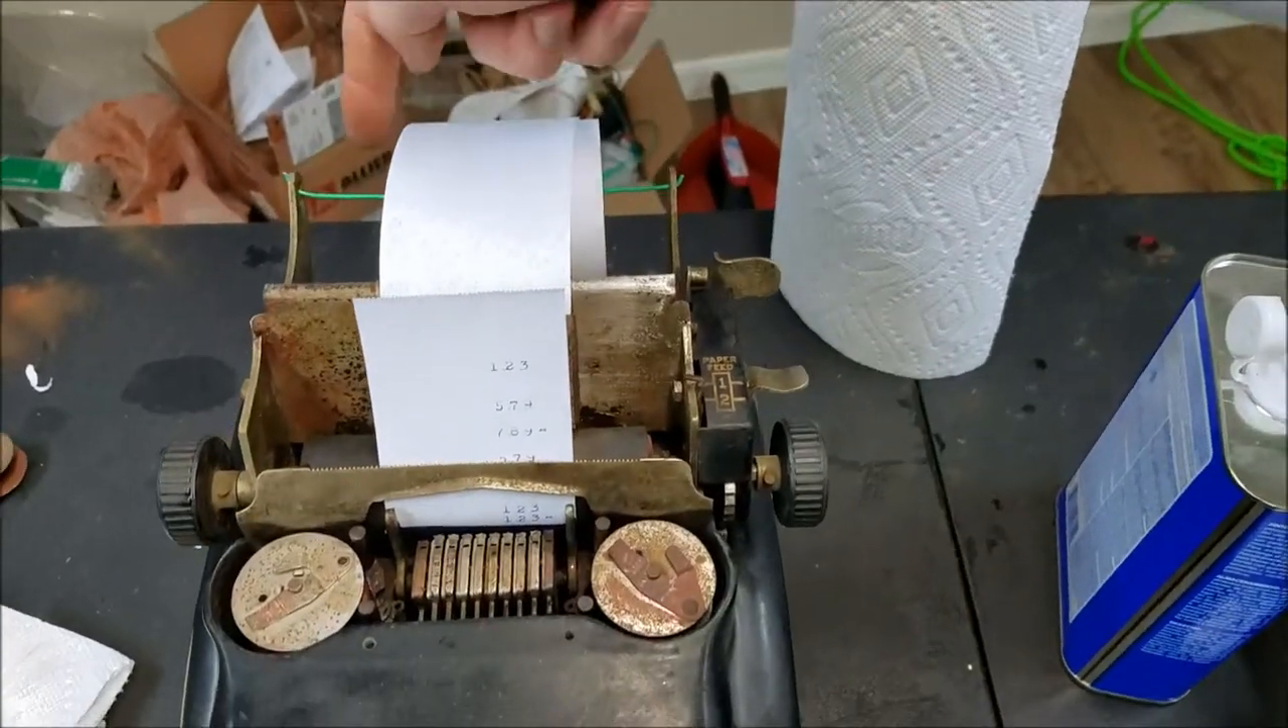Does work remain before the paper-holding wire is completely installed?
No.